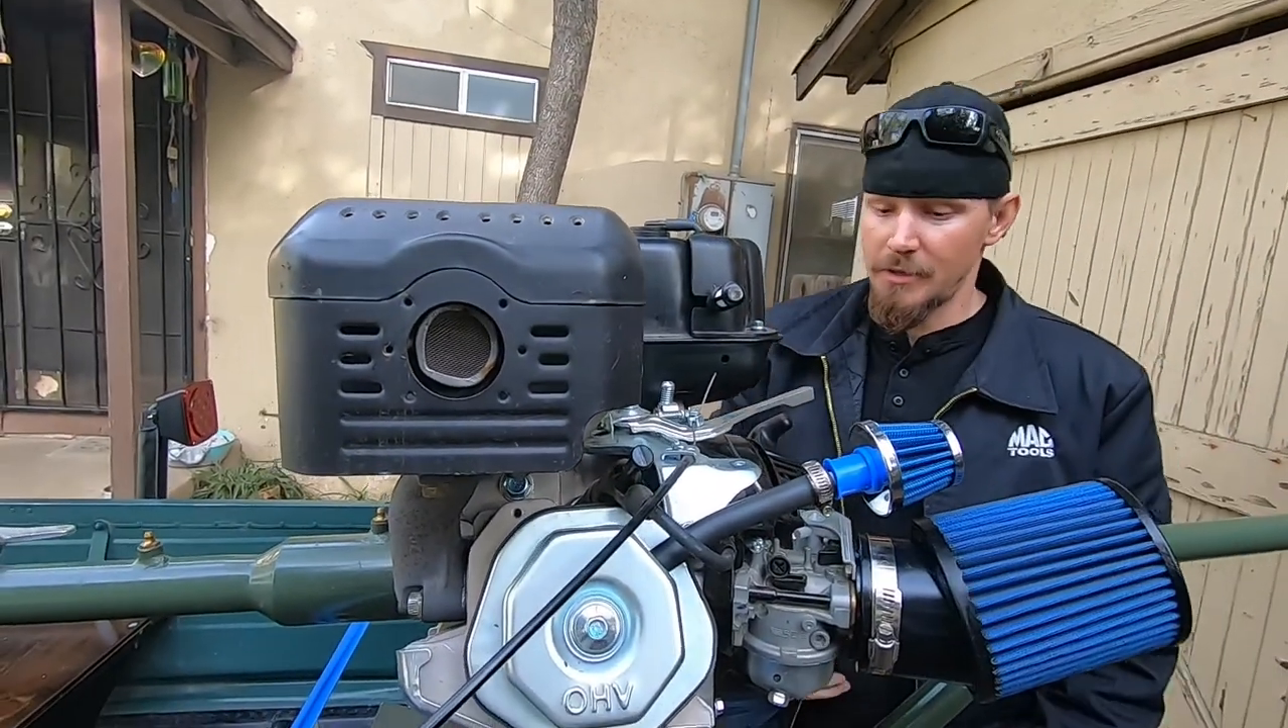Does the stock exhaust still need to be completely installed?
No.